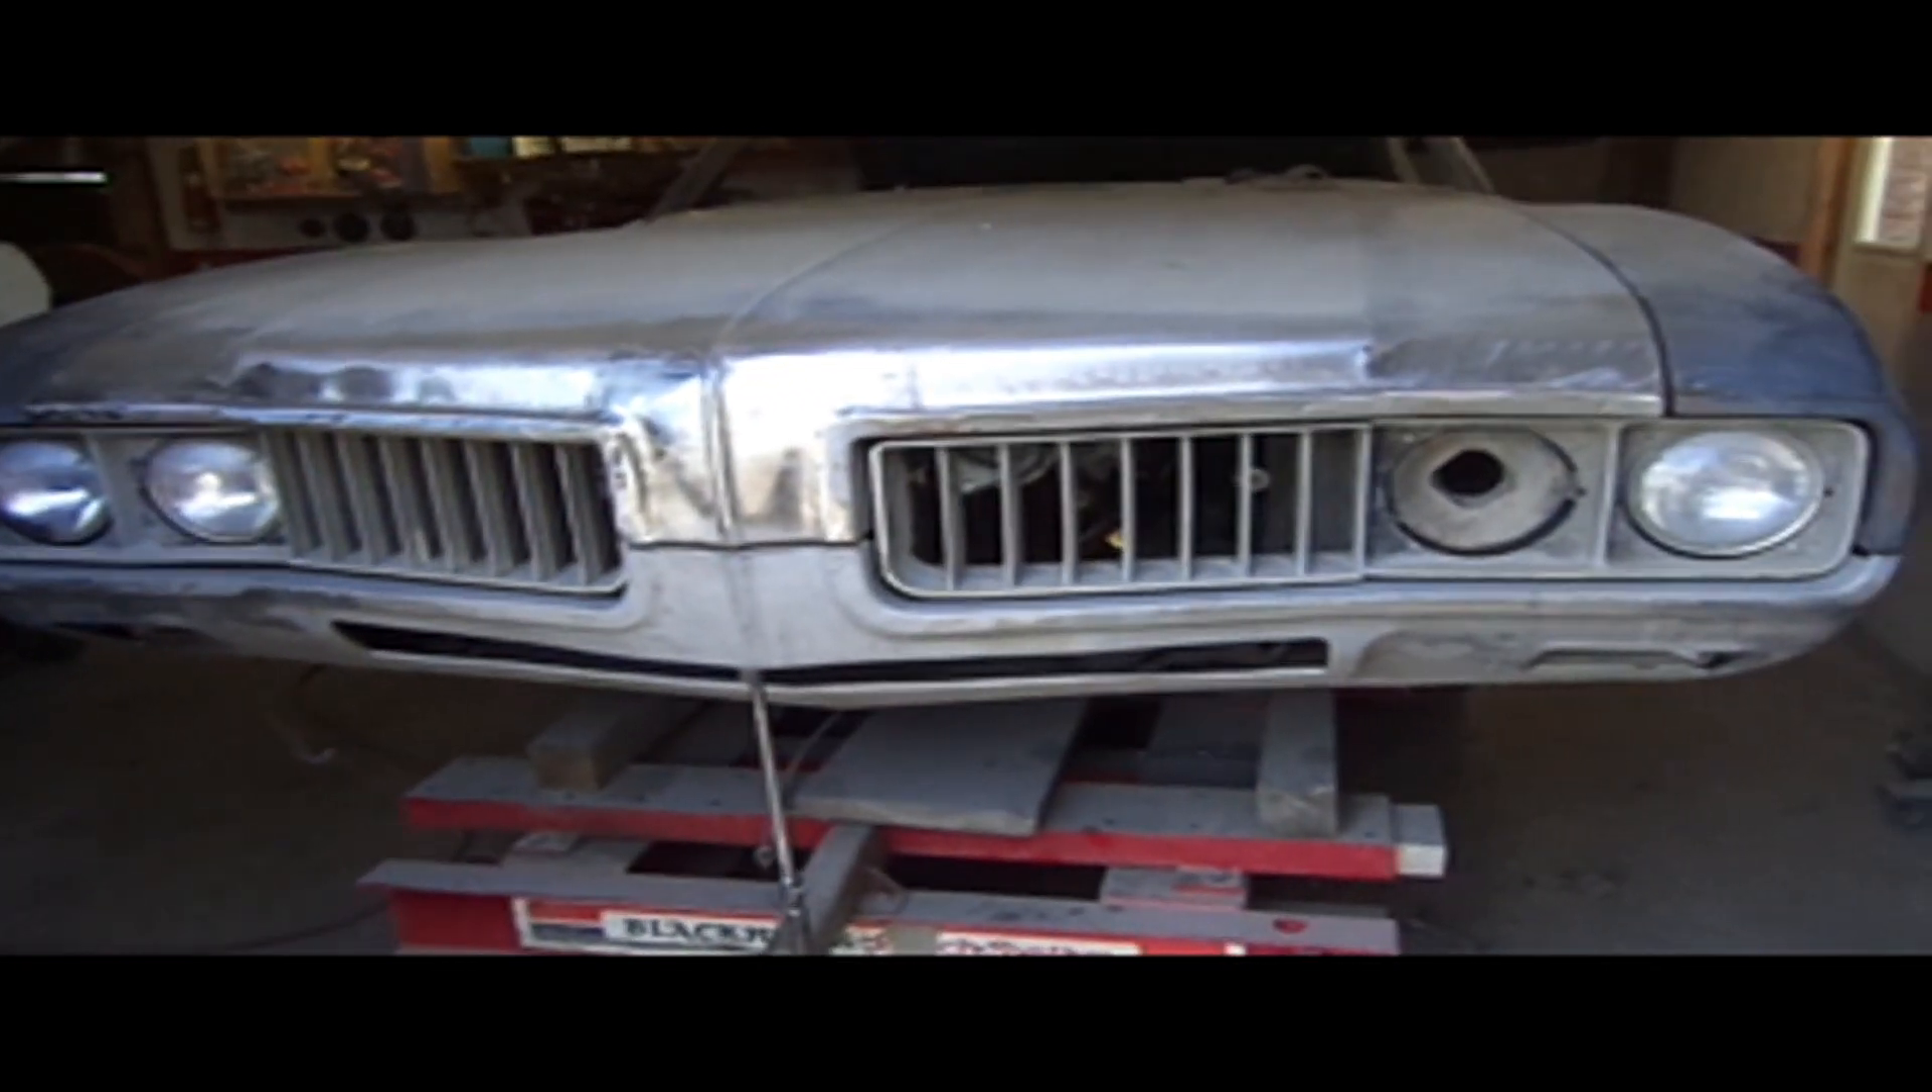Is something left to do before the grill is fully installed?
No.